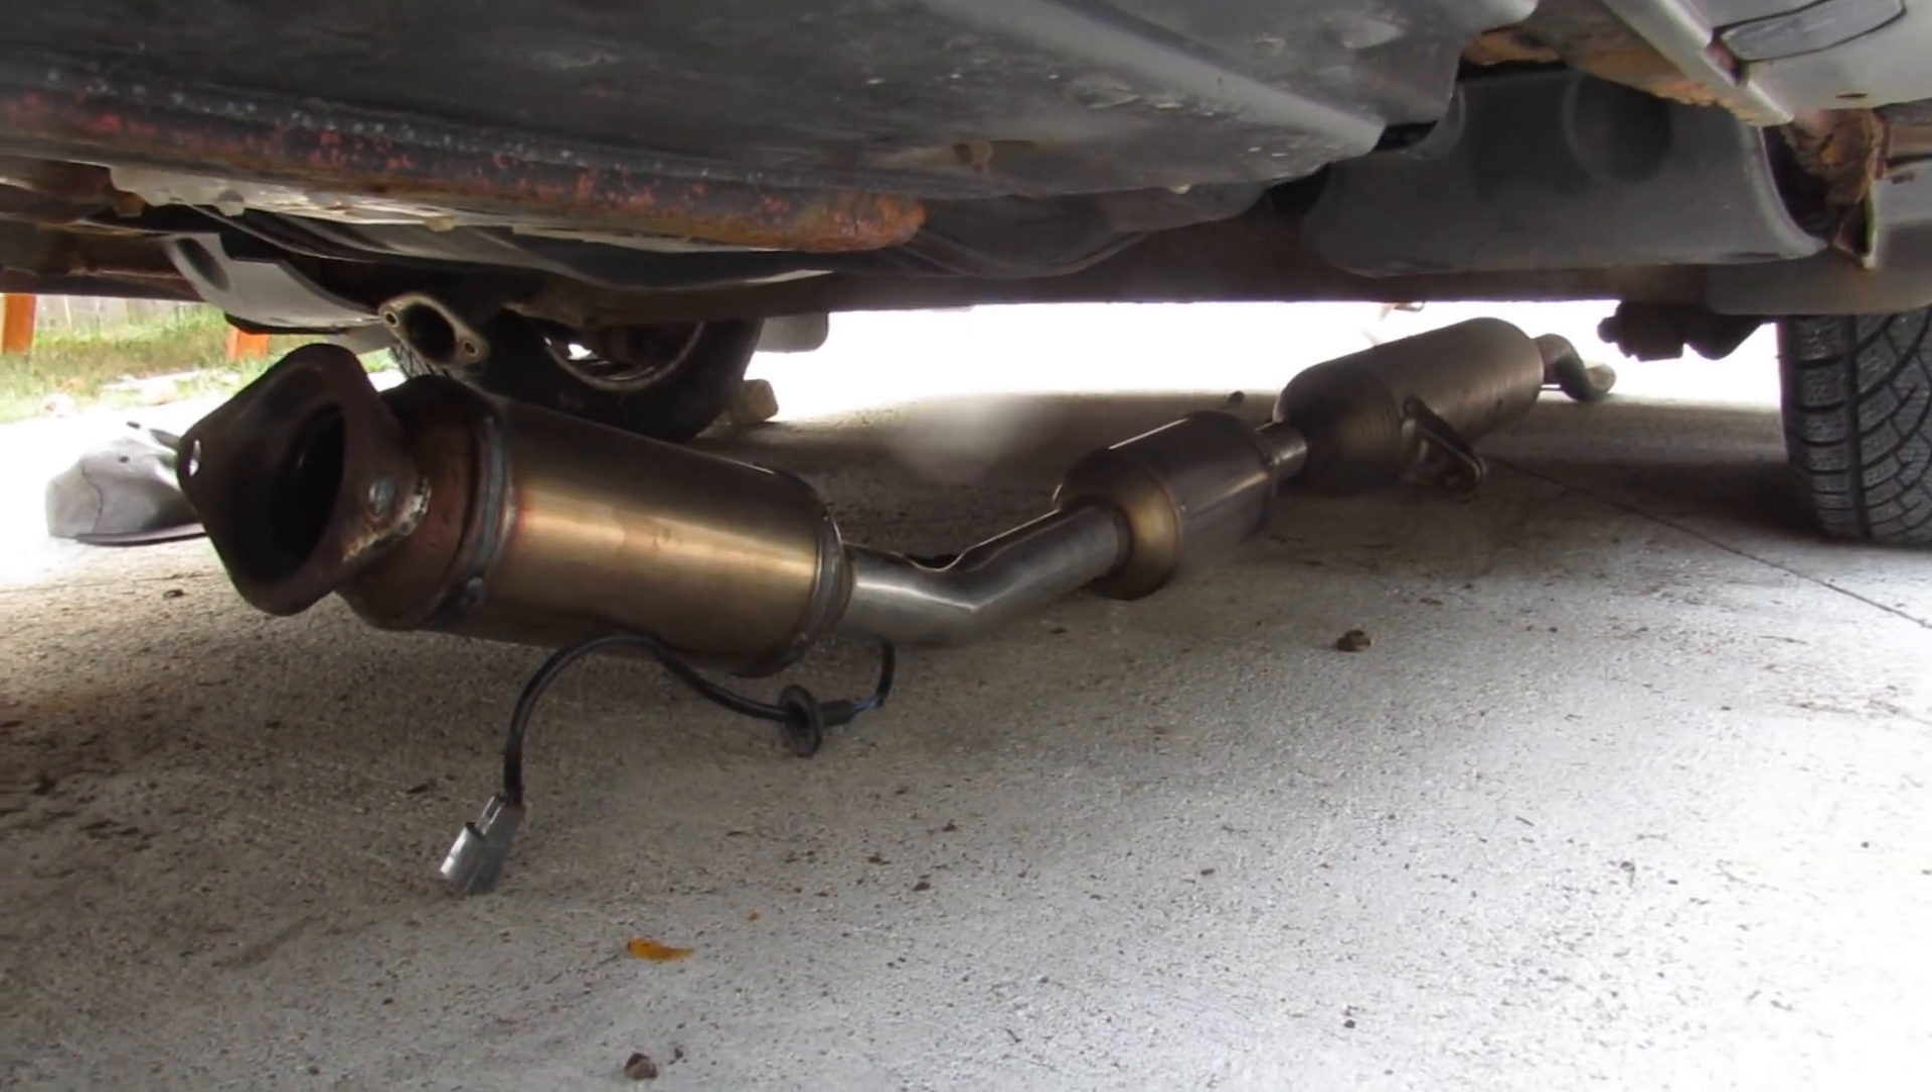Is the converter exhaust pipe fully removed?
Yes.